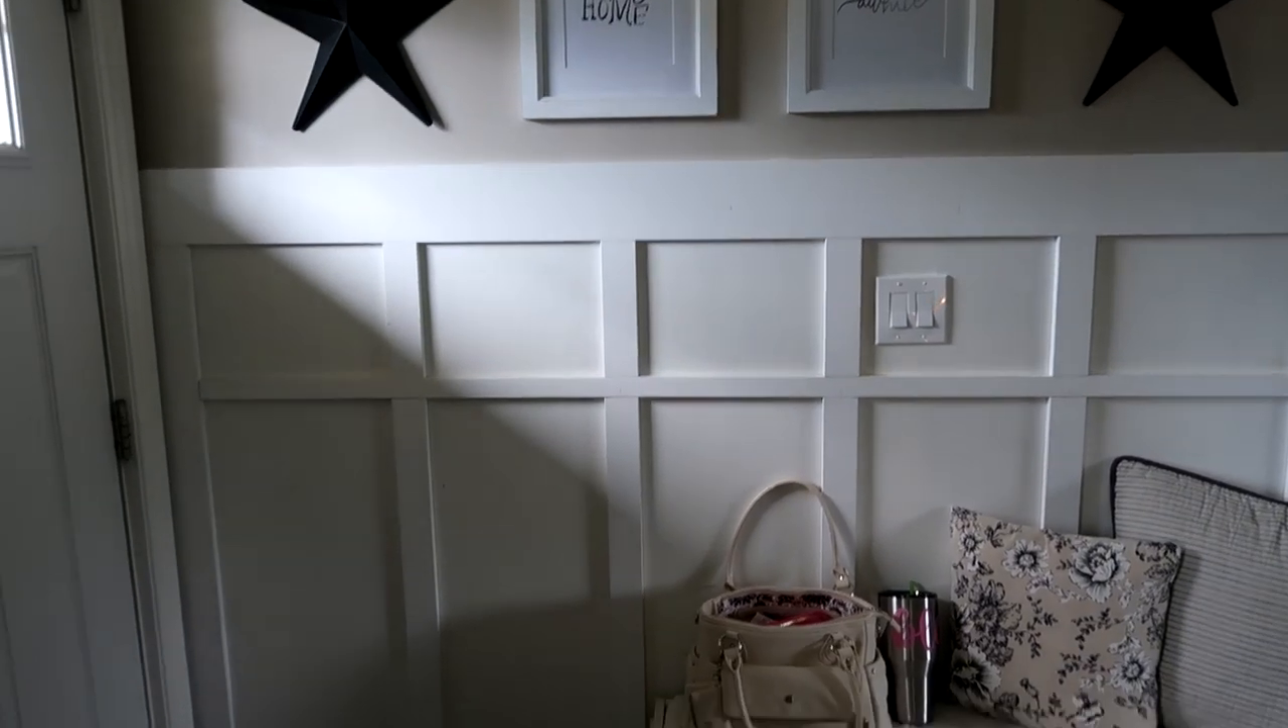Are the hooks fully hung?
No.